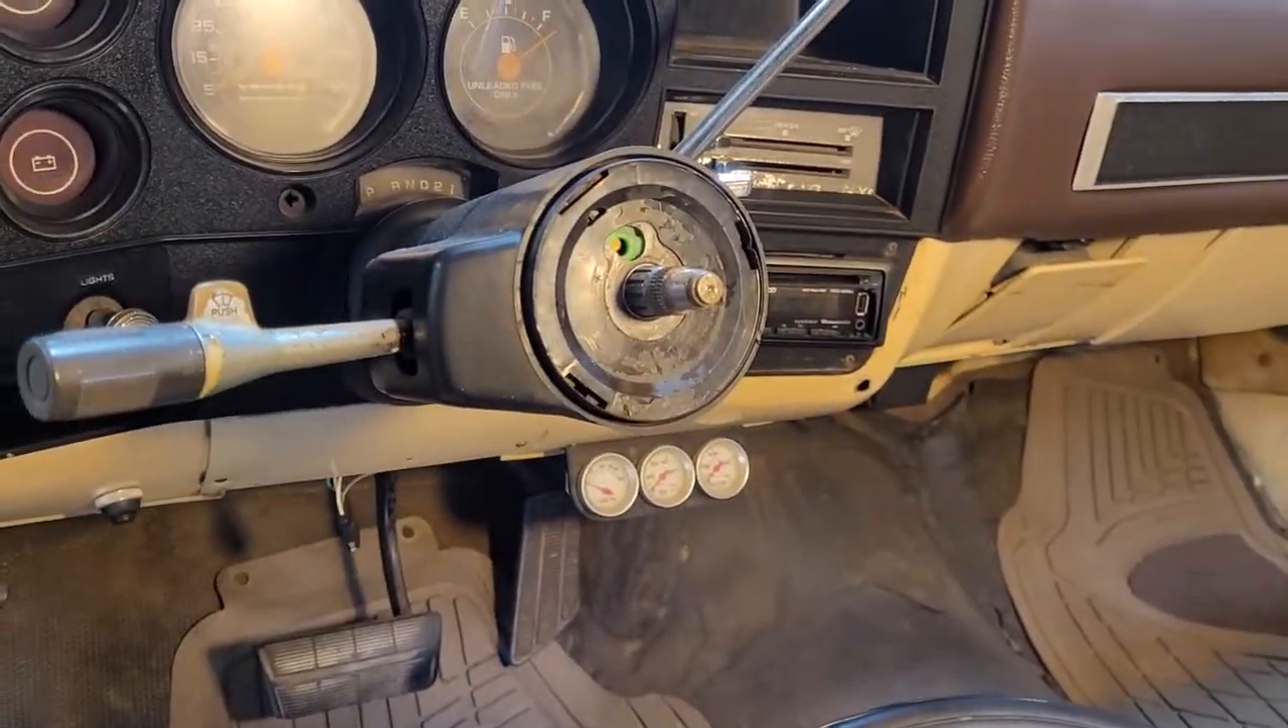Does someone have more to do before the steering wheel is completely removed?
No.